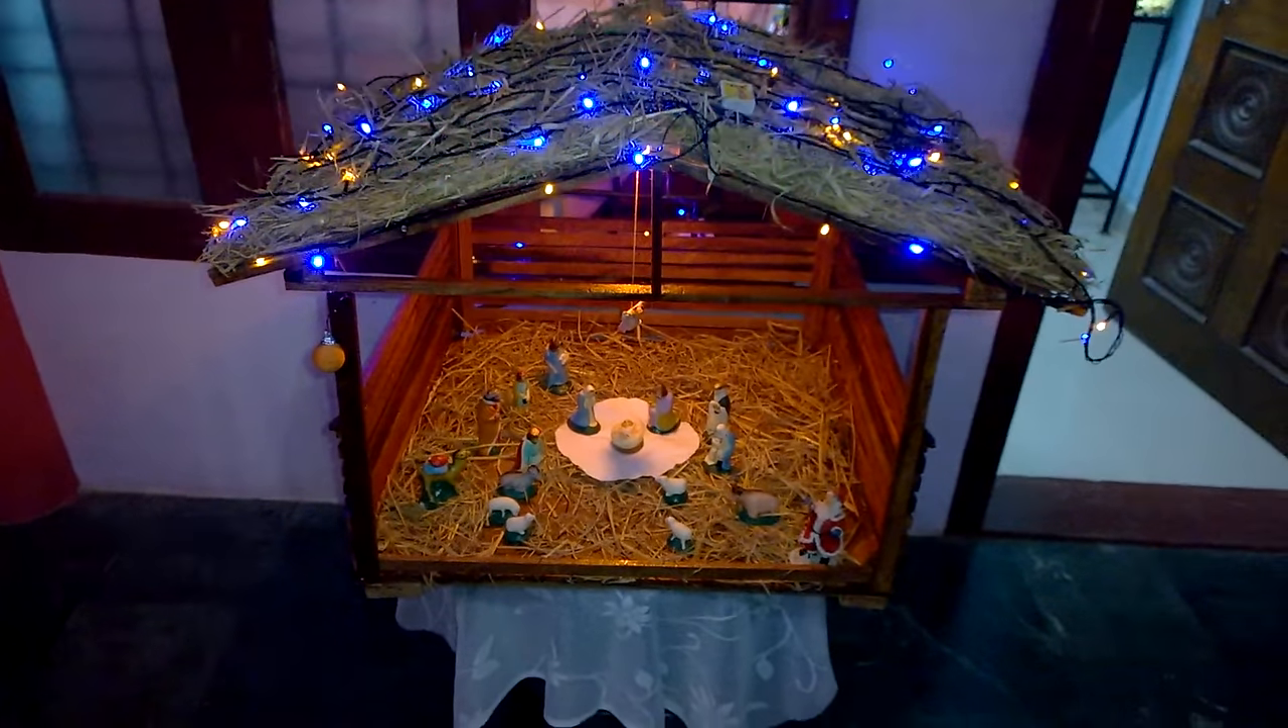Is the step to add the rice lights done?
Yes.